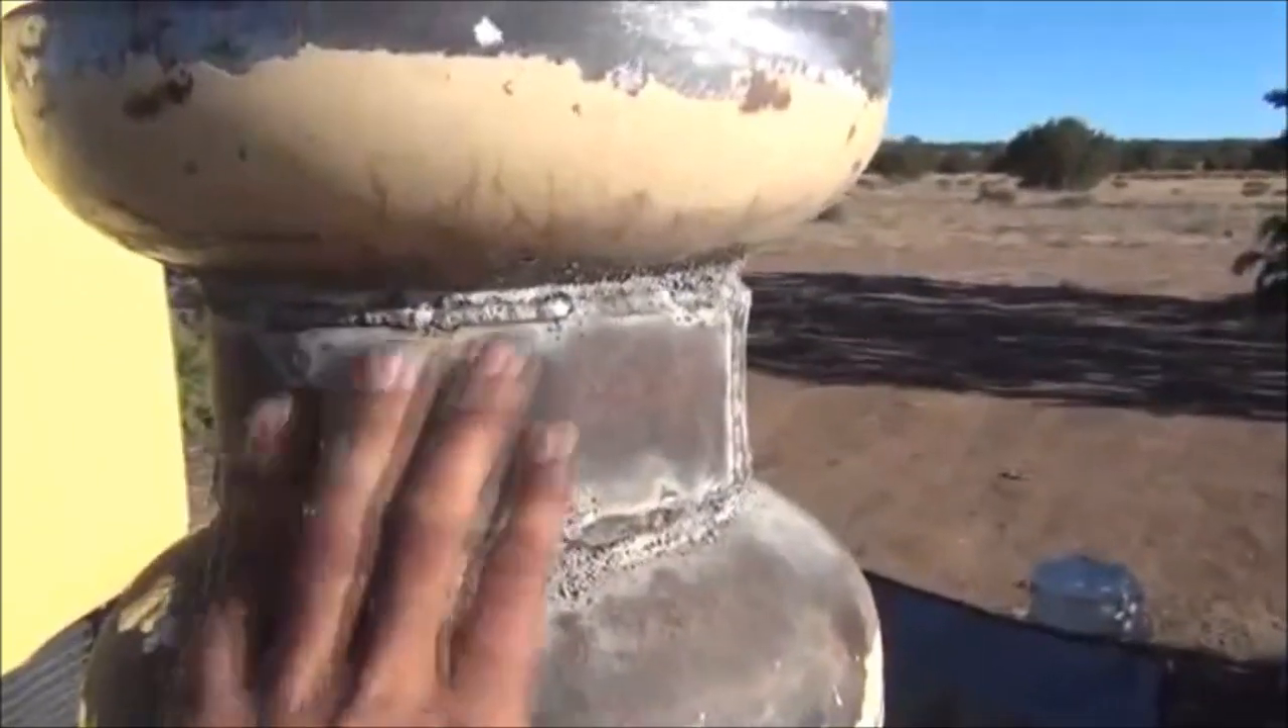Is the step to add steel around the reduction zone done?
Yes.